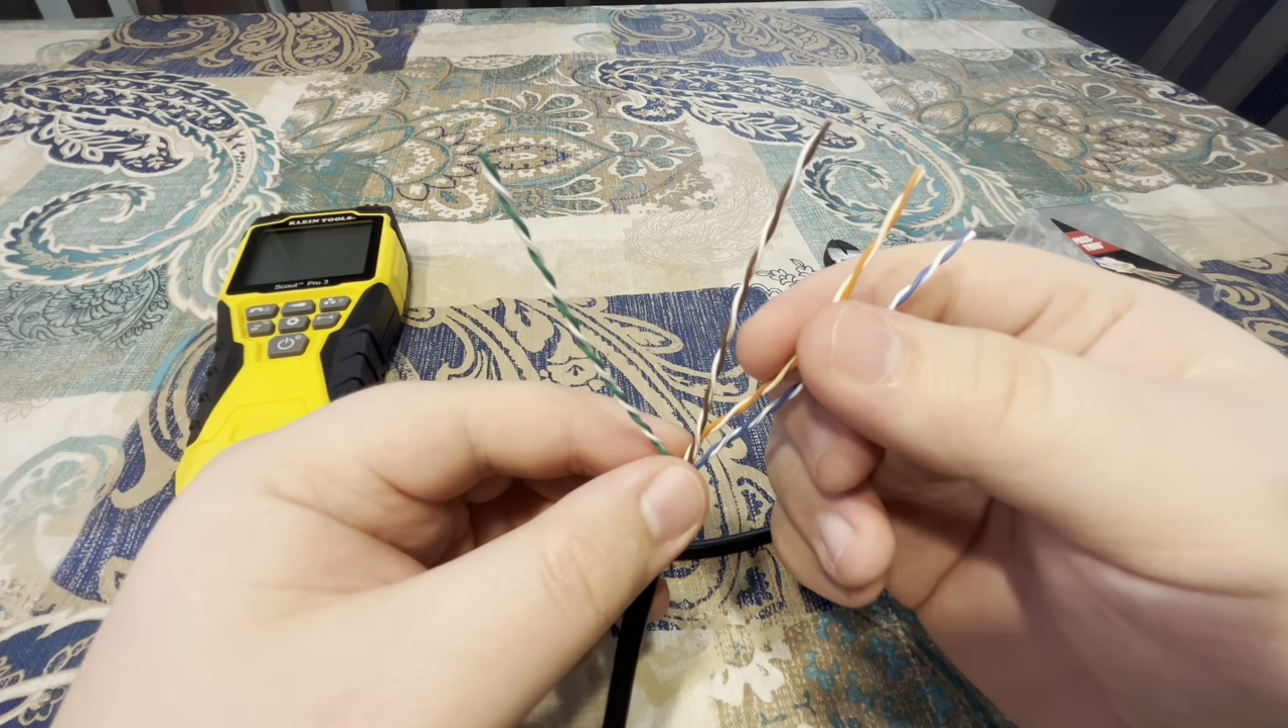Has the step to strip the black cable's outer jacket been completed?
Yes.